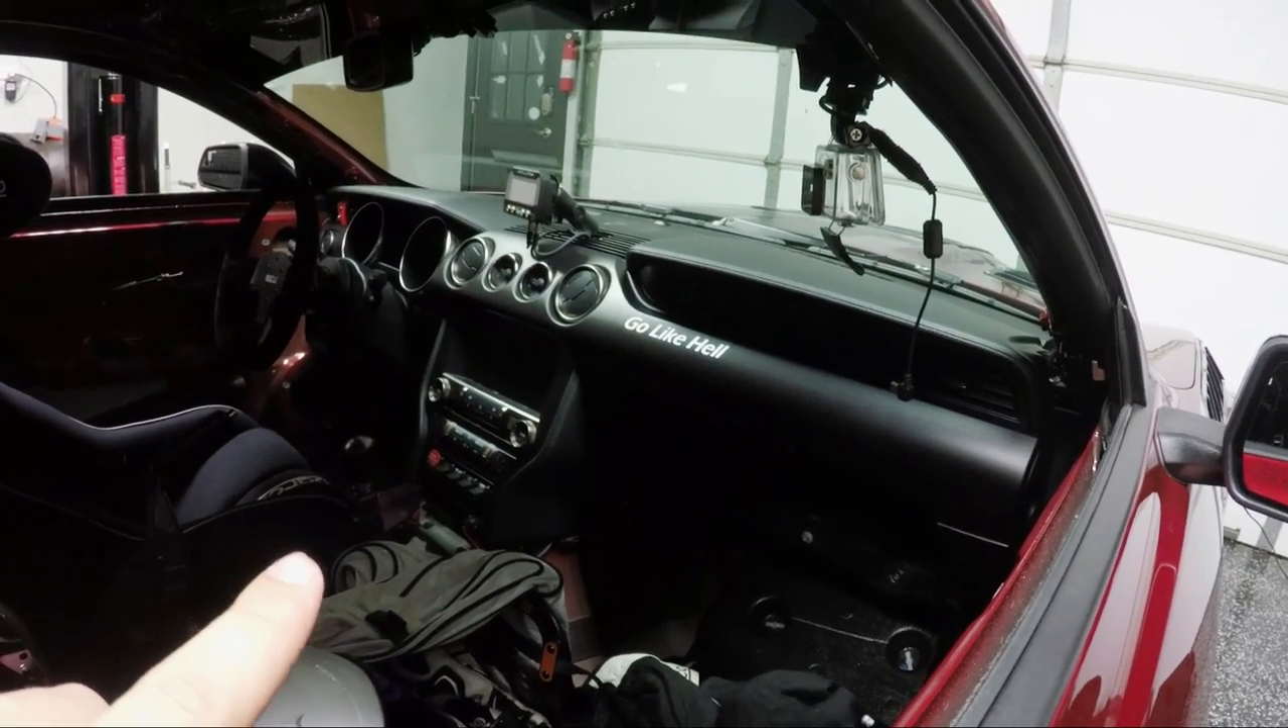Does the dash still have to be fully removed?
Yes.